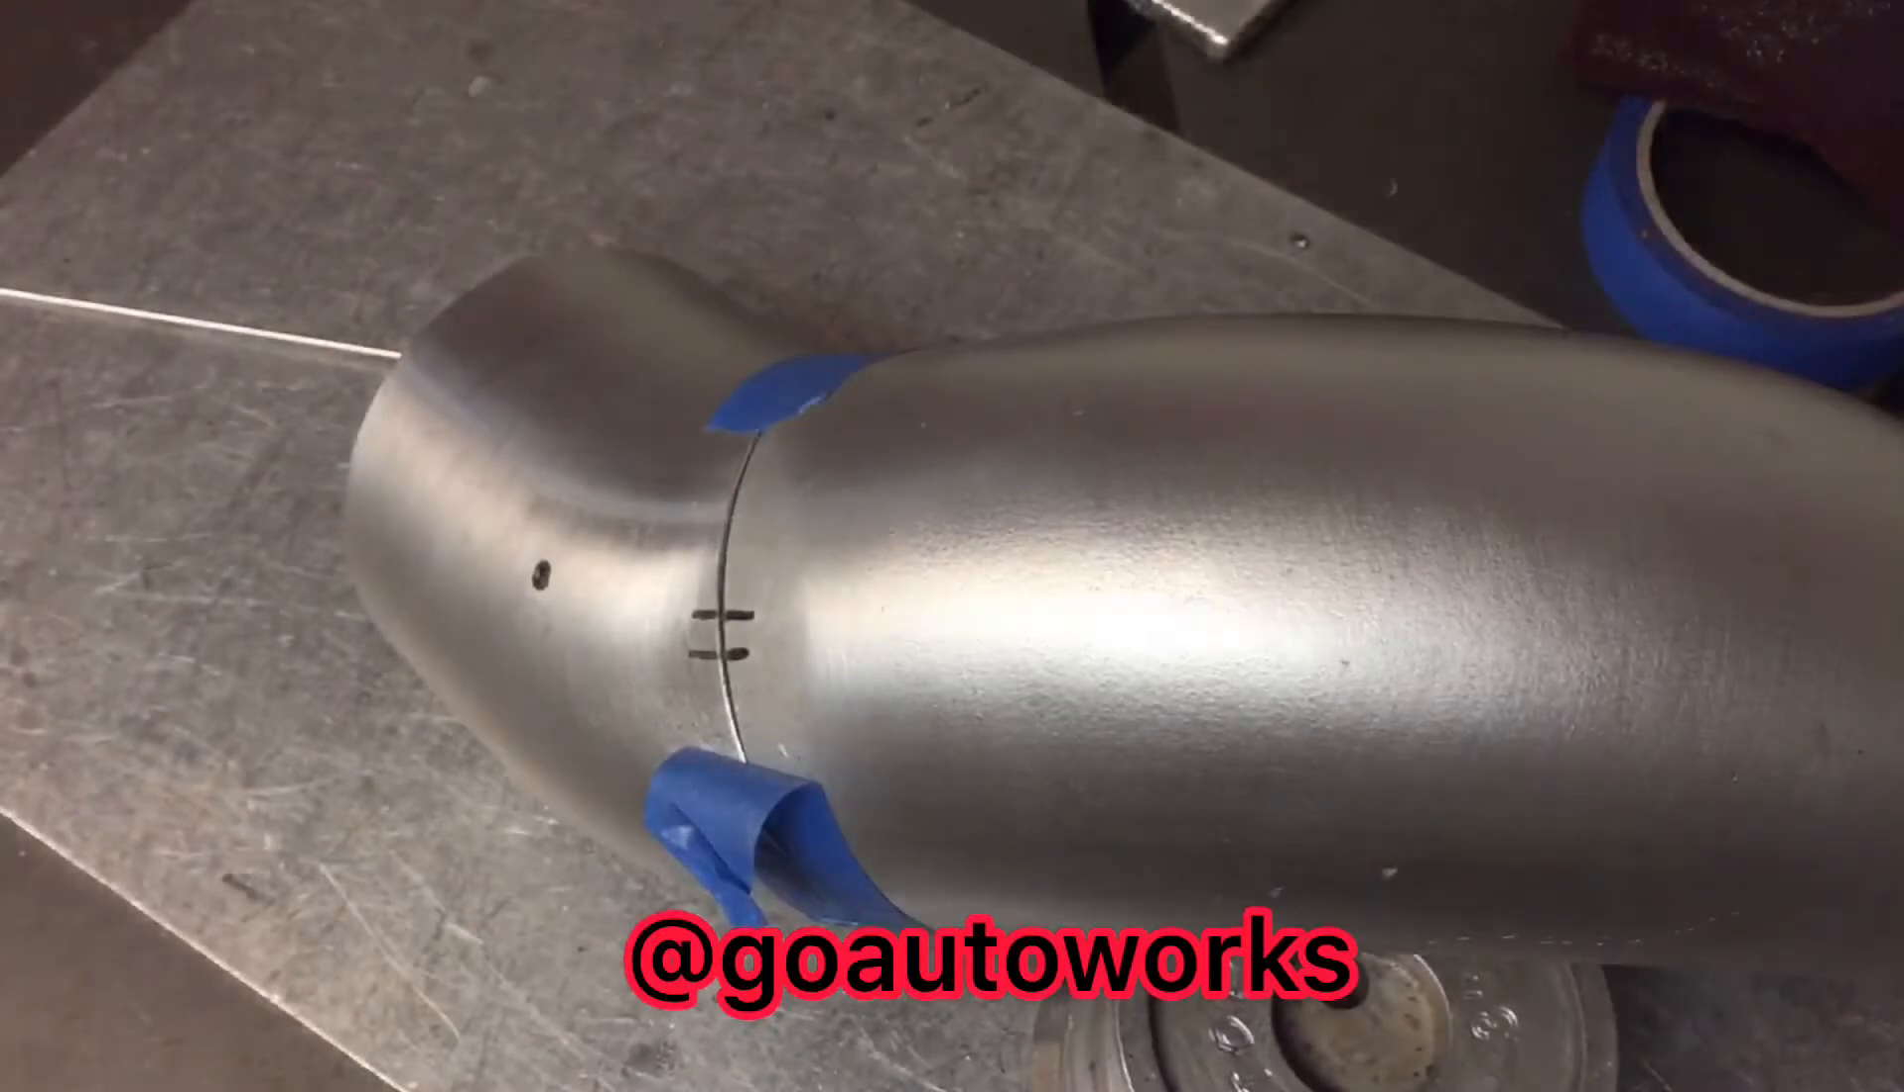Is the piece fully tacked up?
No.